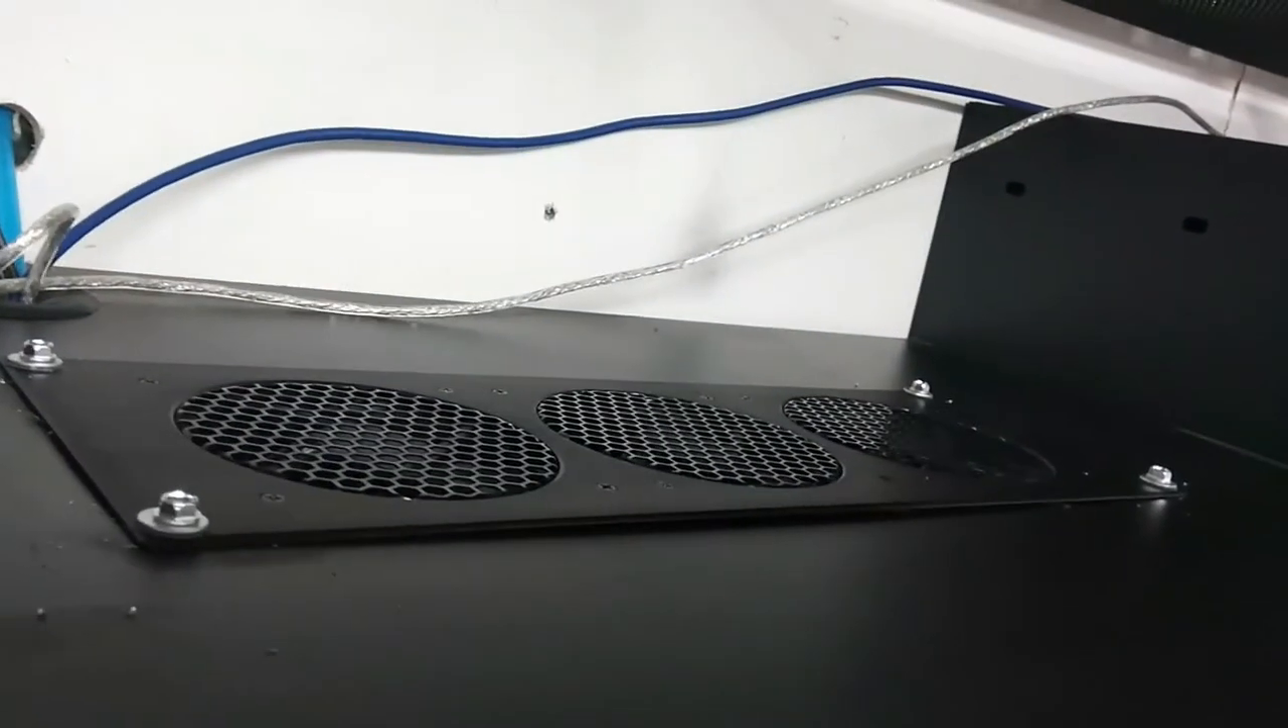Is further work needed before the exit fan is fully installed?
No.